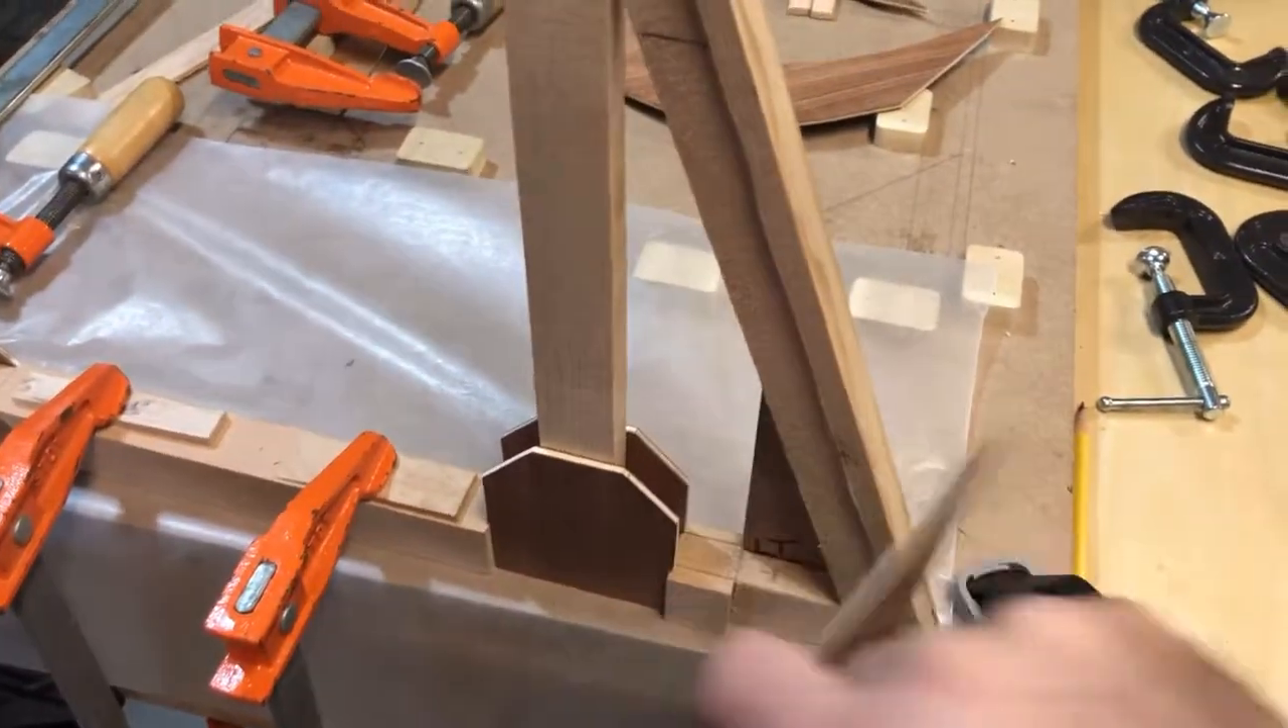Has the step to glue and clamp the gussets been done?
No.